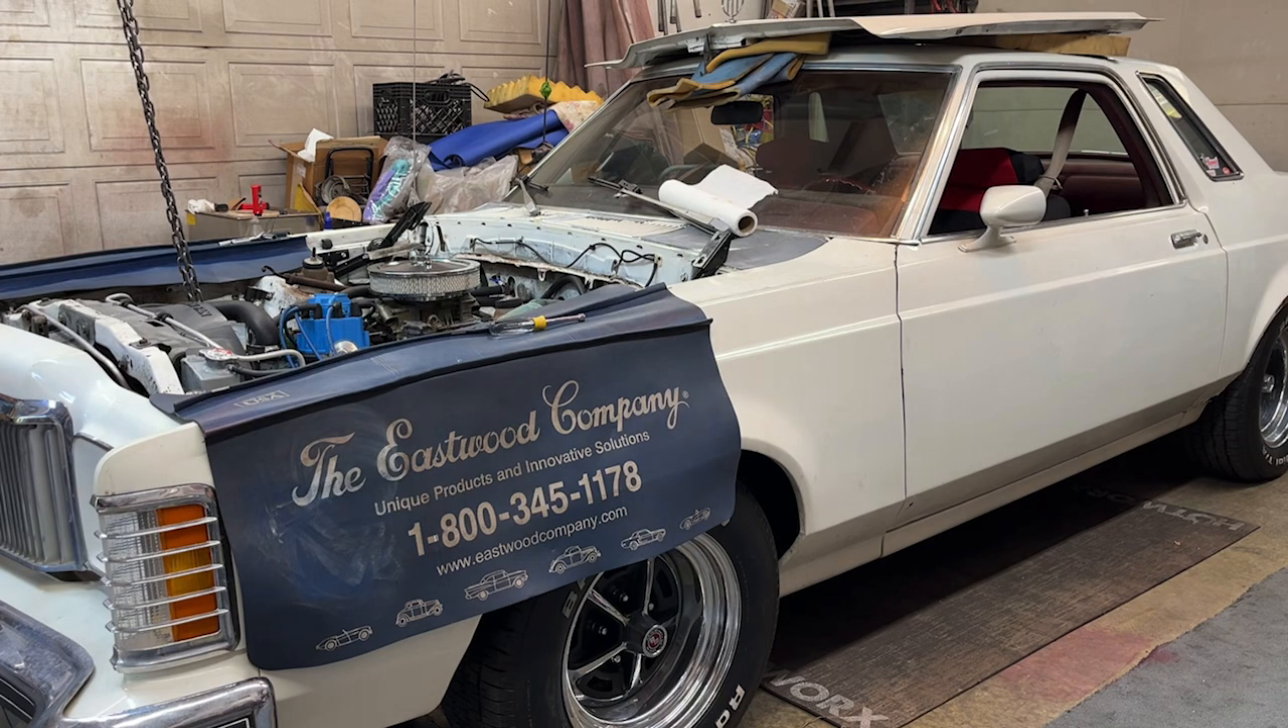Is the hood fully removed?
Yes.